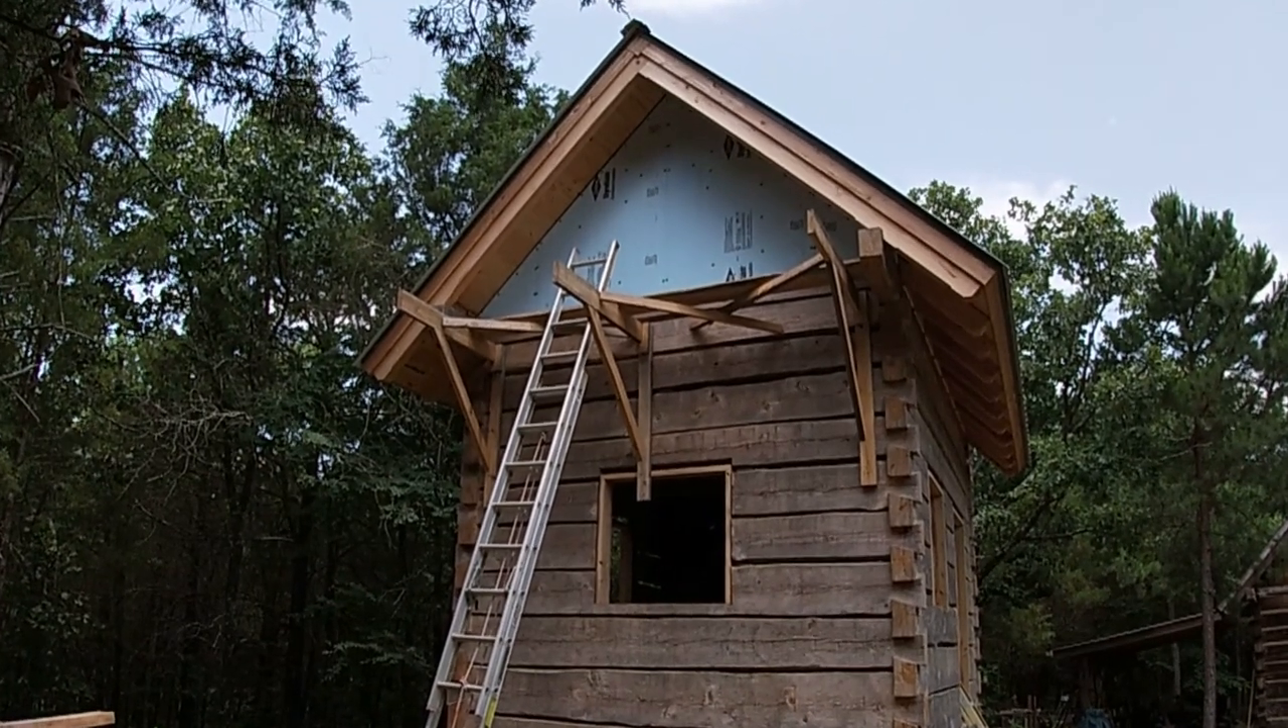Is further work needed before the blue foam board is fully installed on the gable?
No.